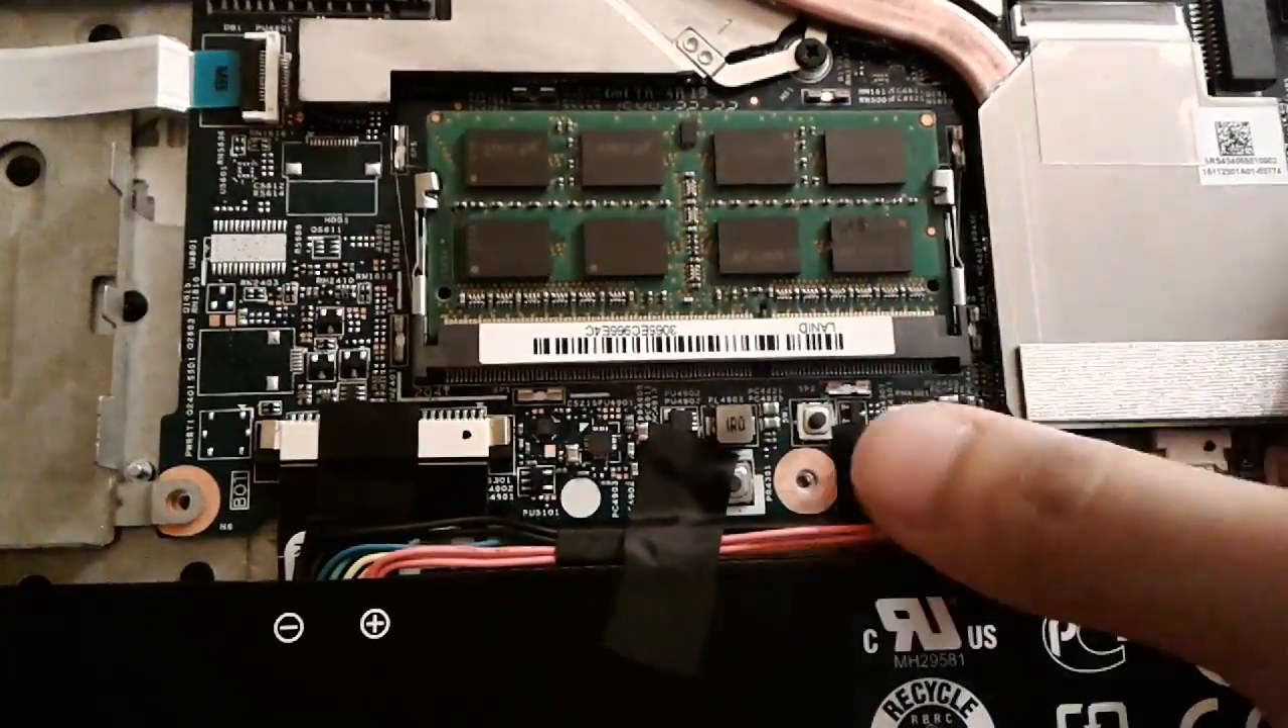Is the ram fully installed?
Yes.